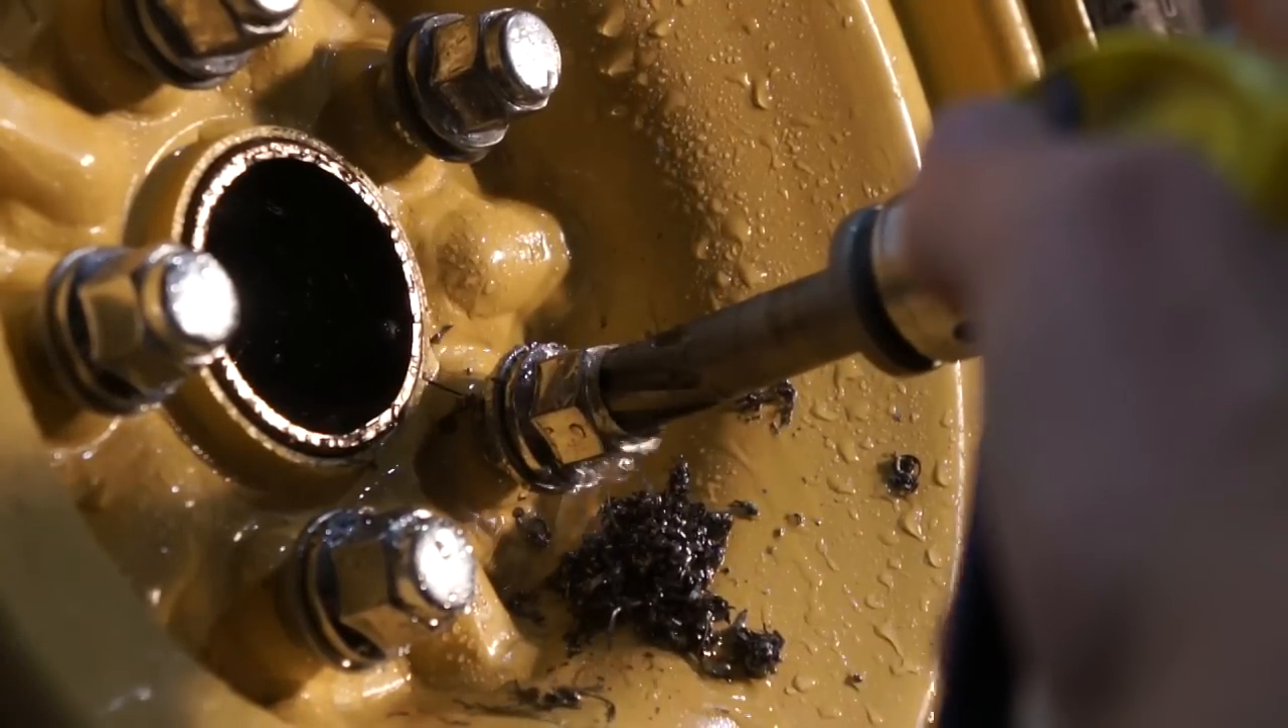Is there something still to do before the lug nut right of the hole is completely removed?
Yes.